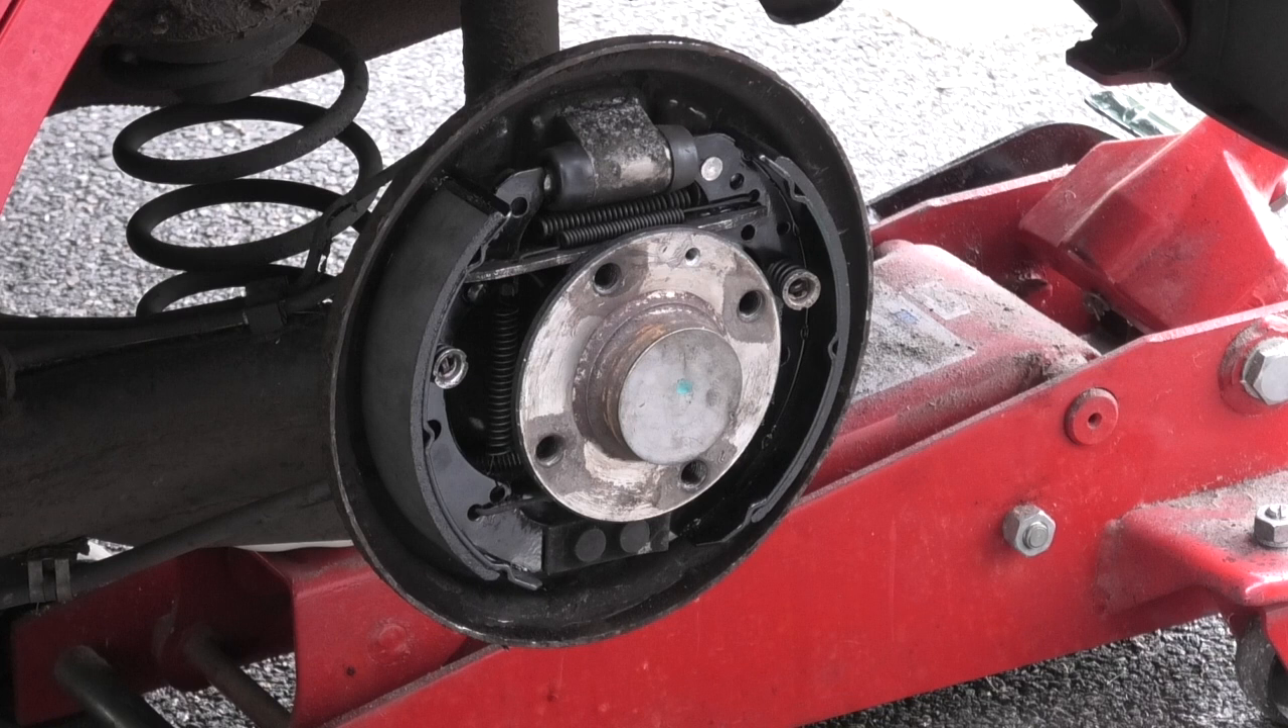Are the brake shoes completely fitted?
Yes.